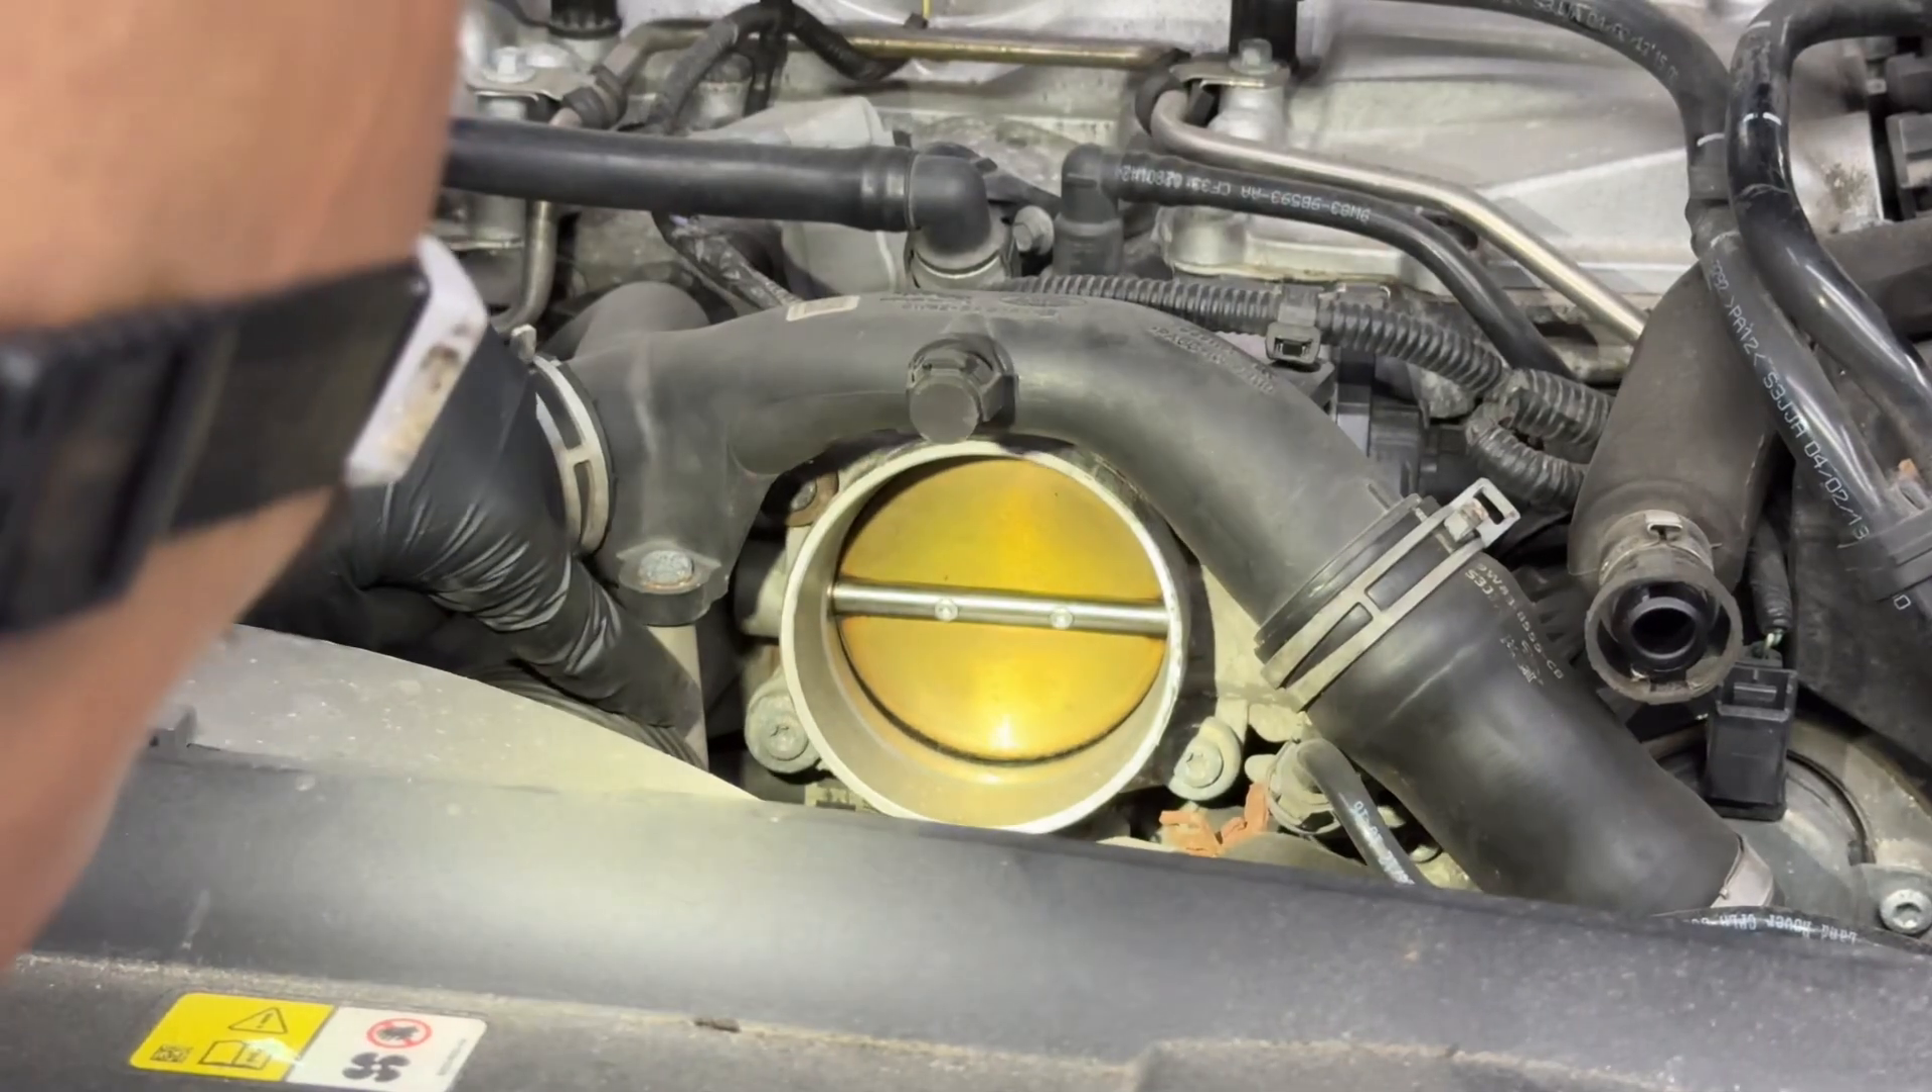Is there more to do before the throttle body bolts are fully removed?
Yes.